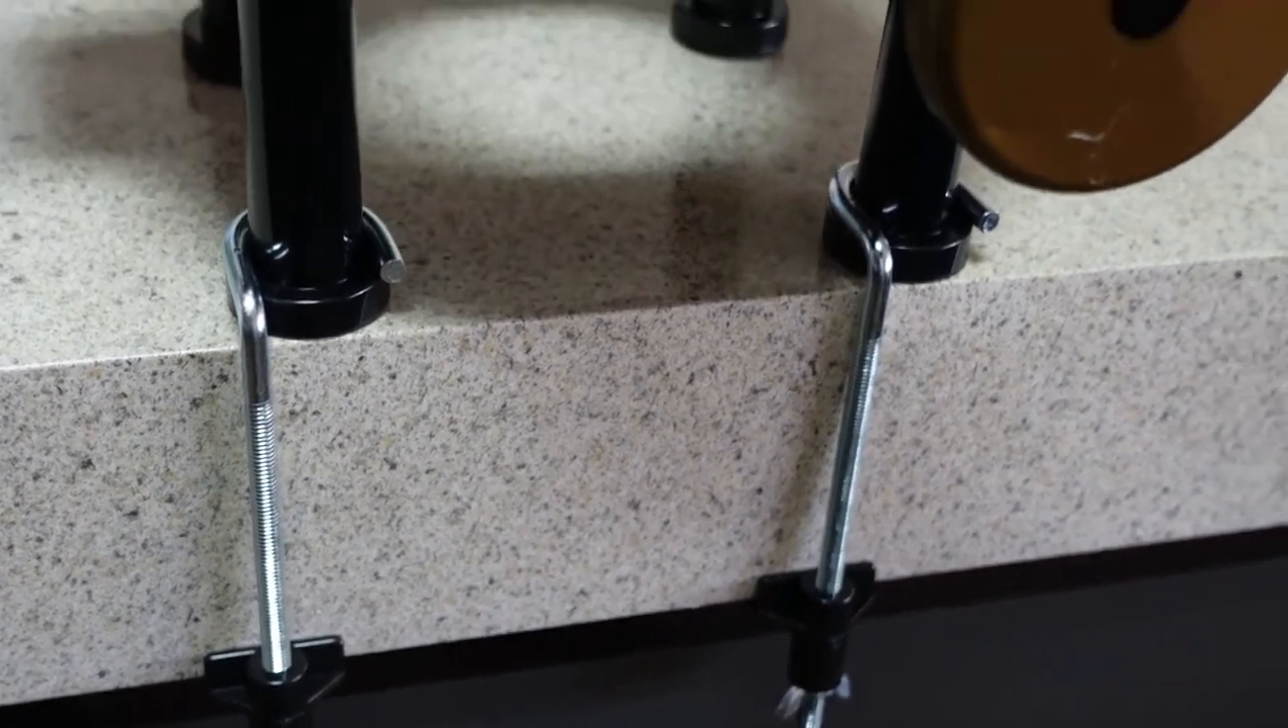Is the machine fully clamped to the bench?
Yes.